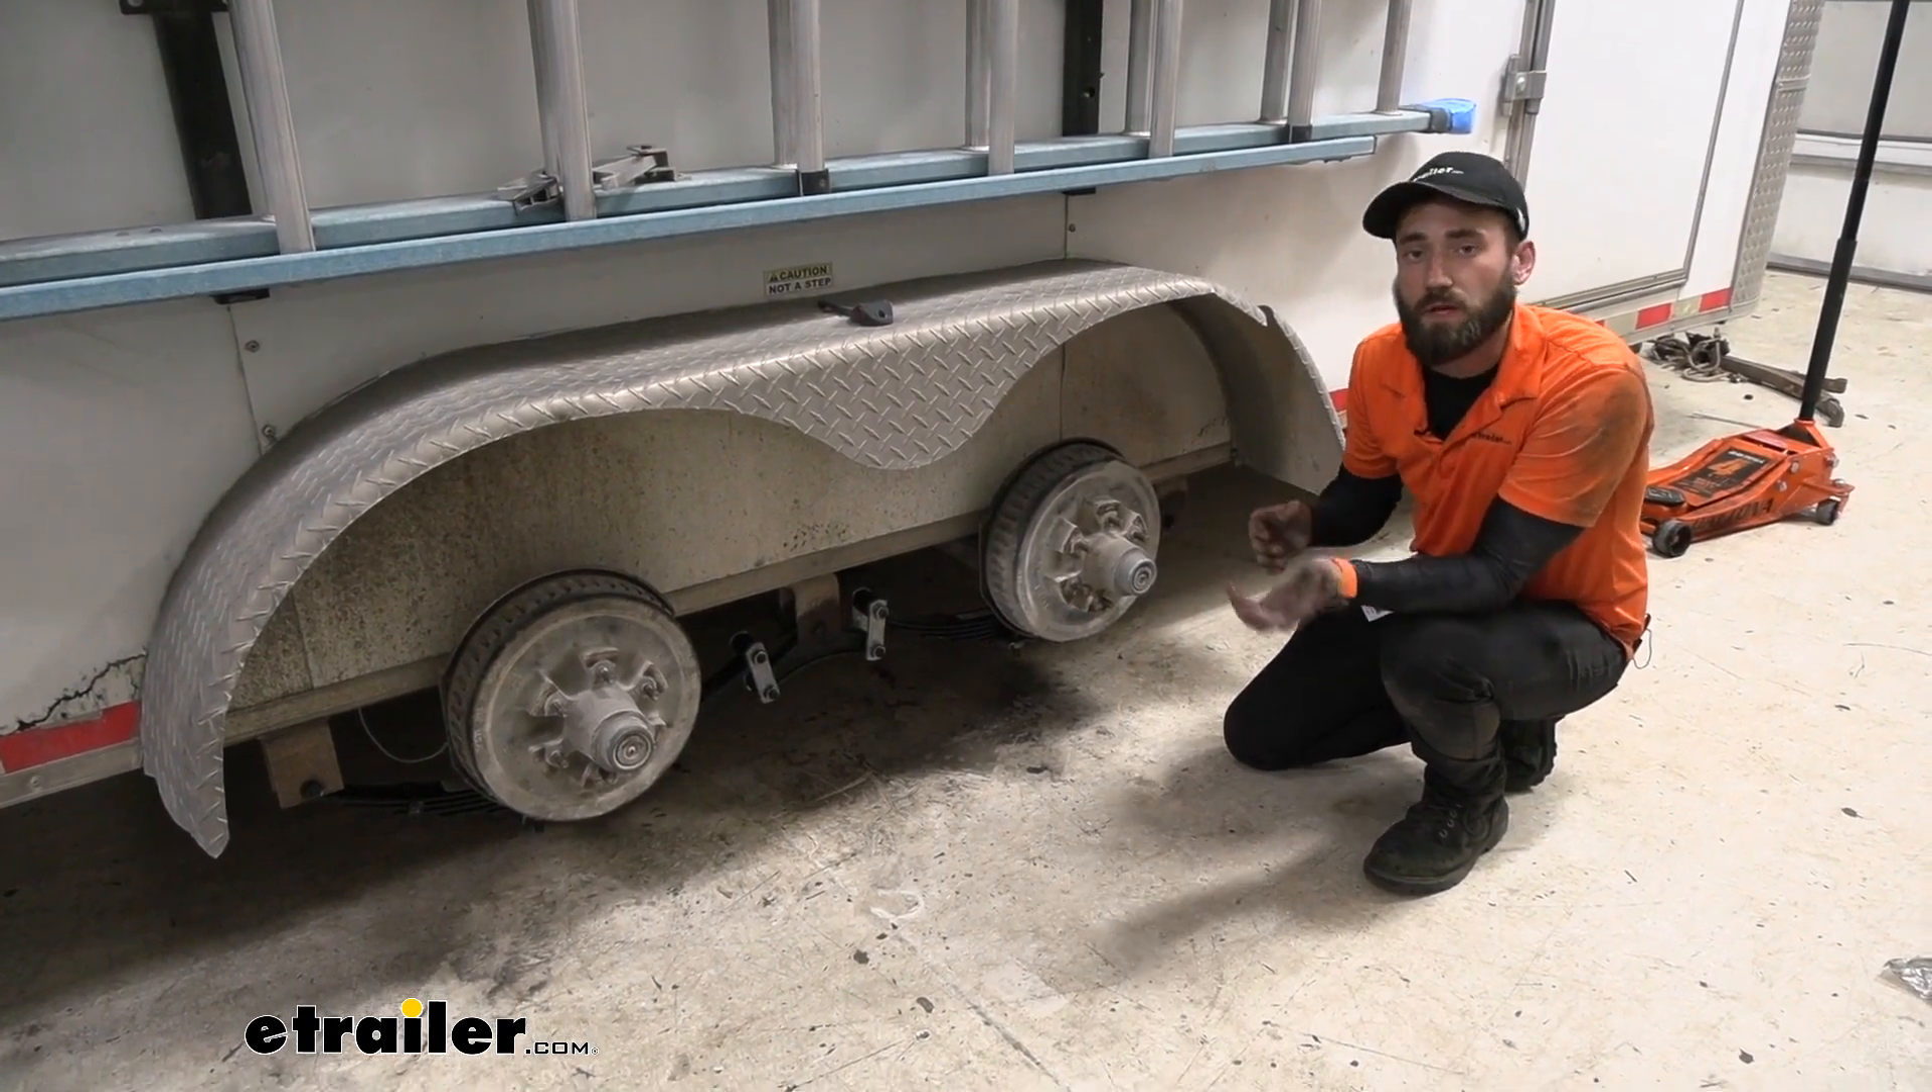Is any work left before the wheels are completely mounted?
Yes.